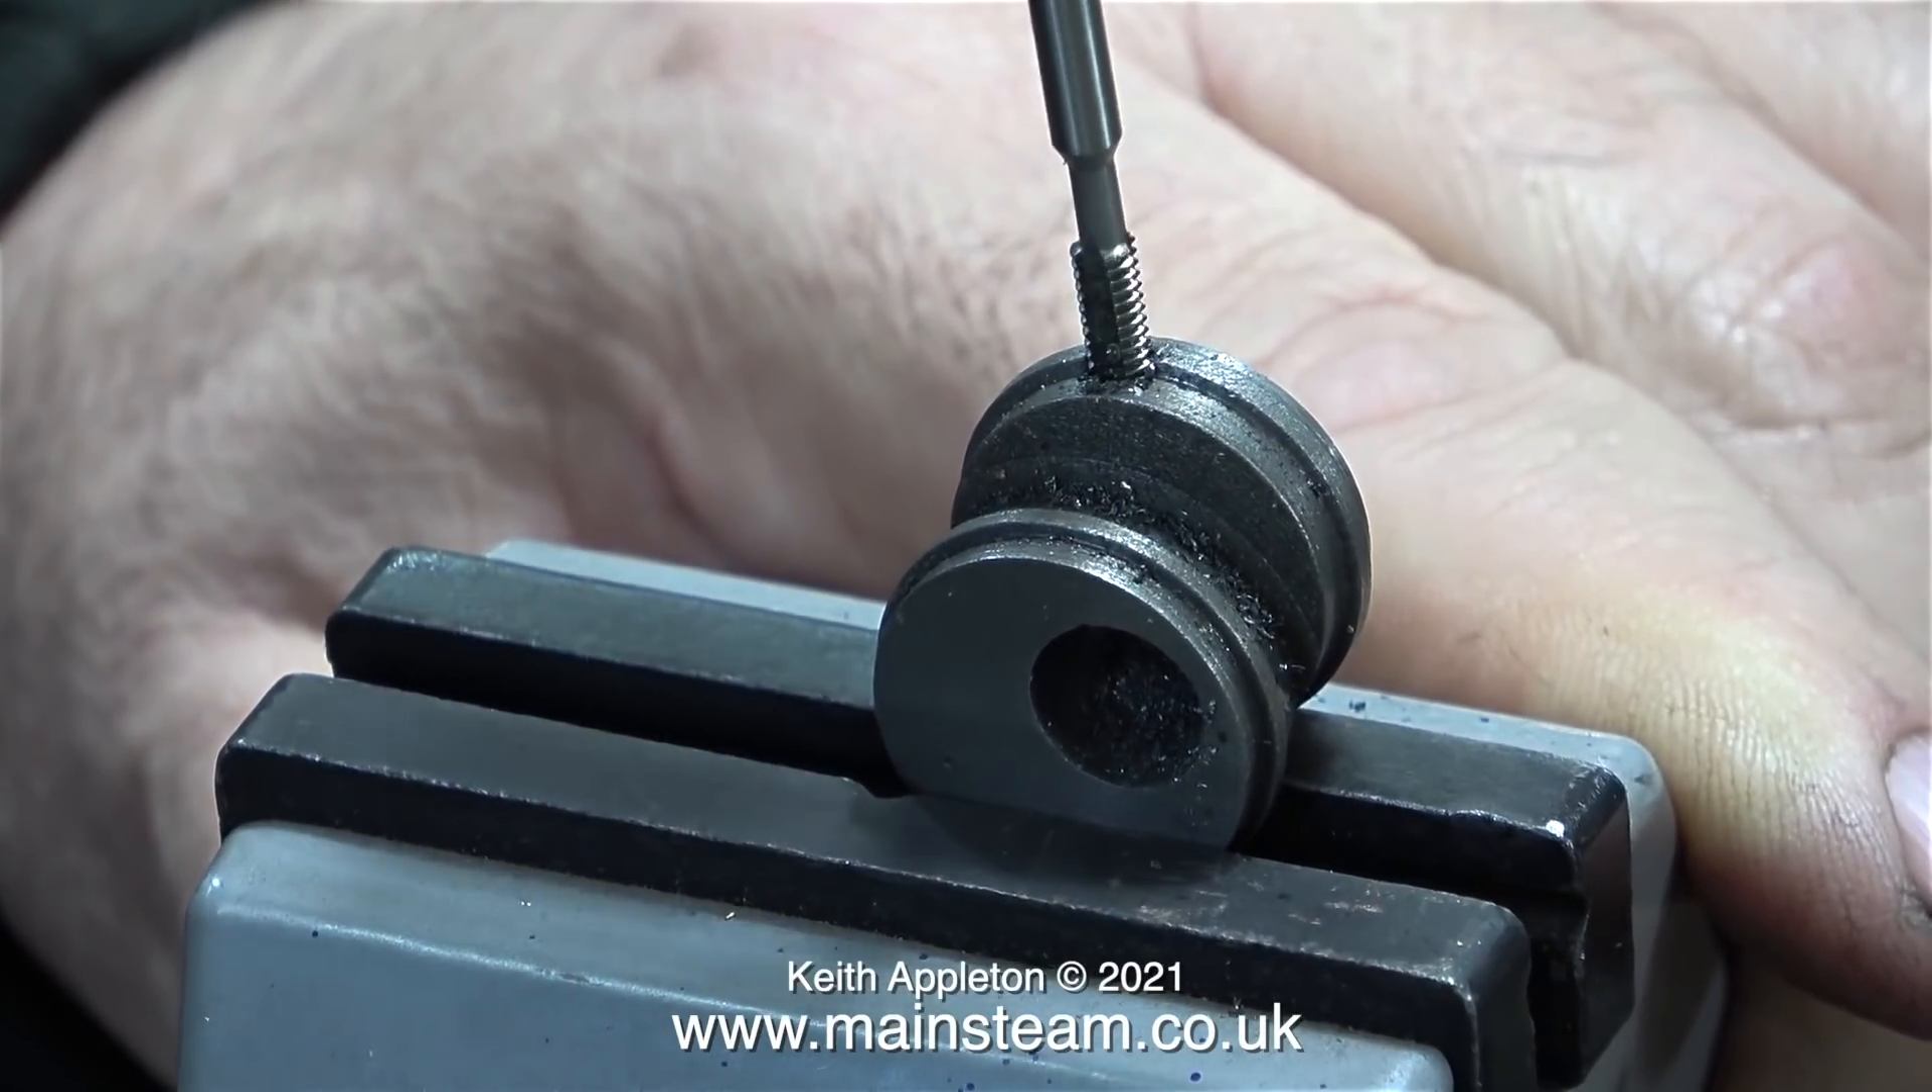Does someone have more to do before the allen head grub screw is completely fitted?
Yes.